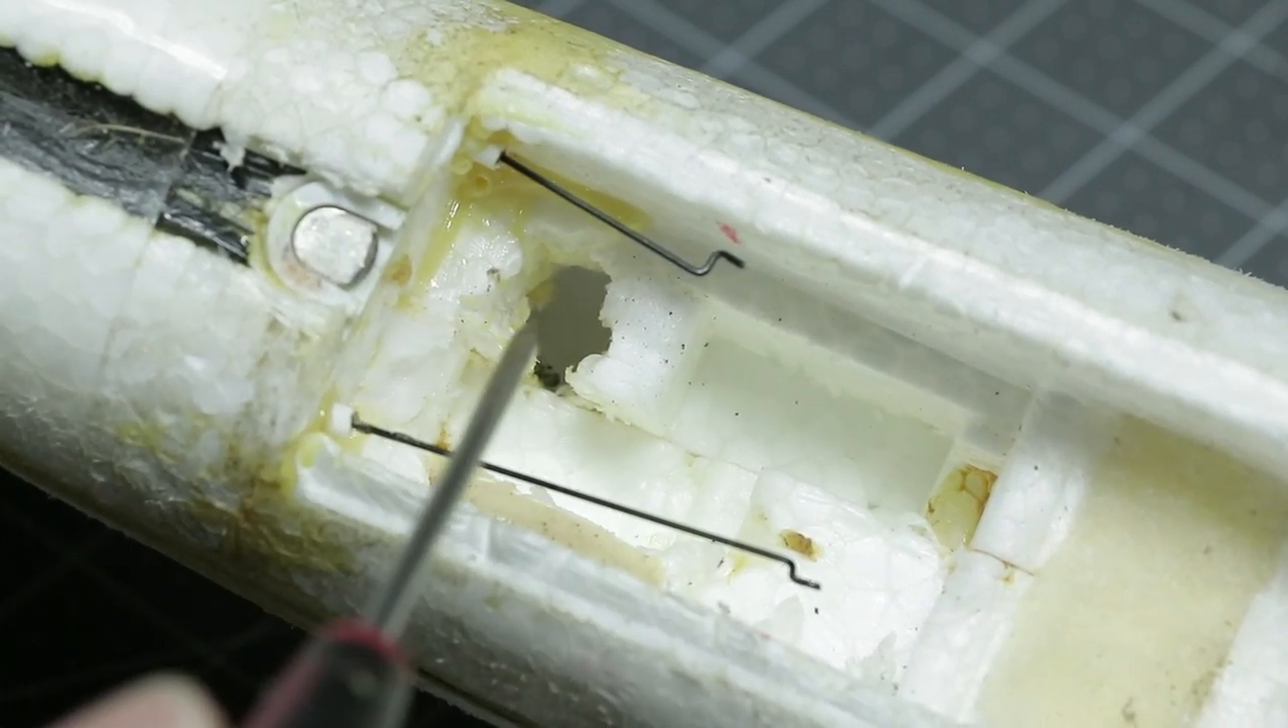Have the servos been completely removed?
Yes.